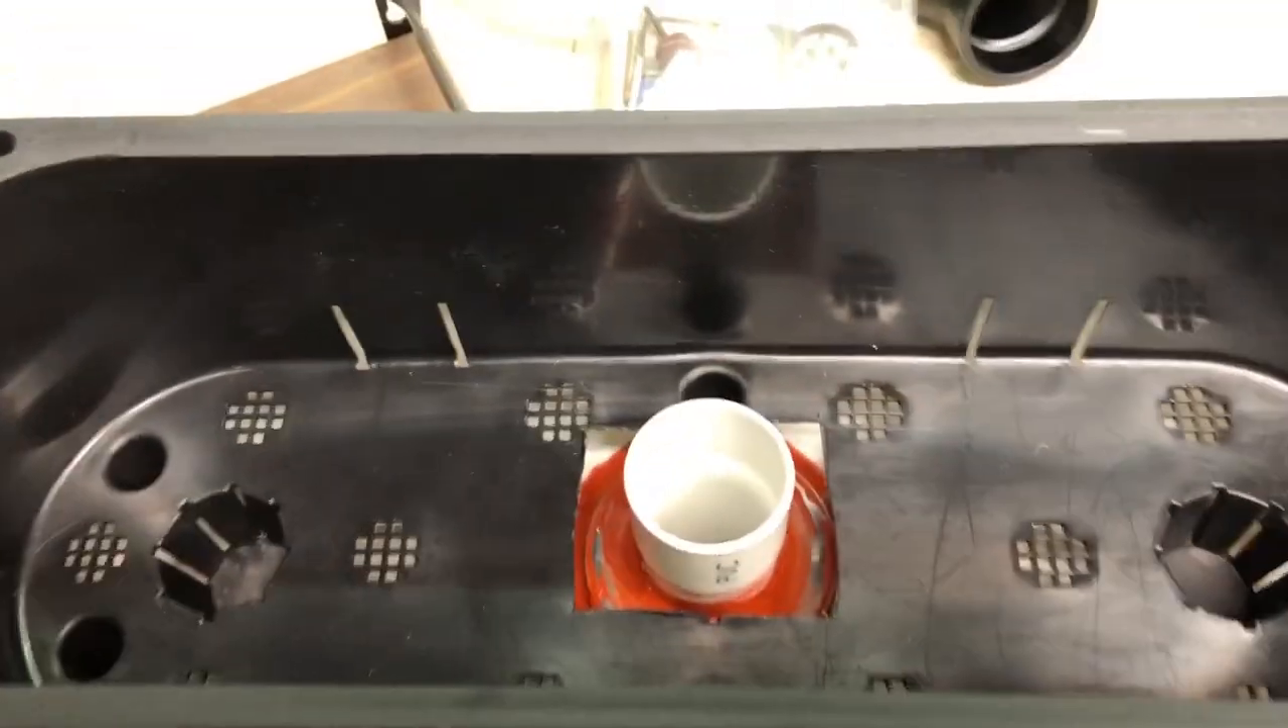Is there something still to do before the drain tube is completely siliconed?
No.